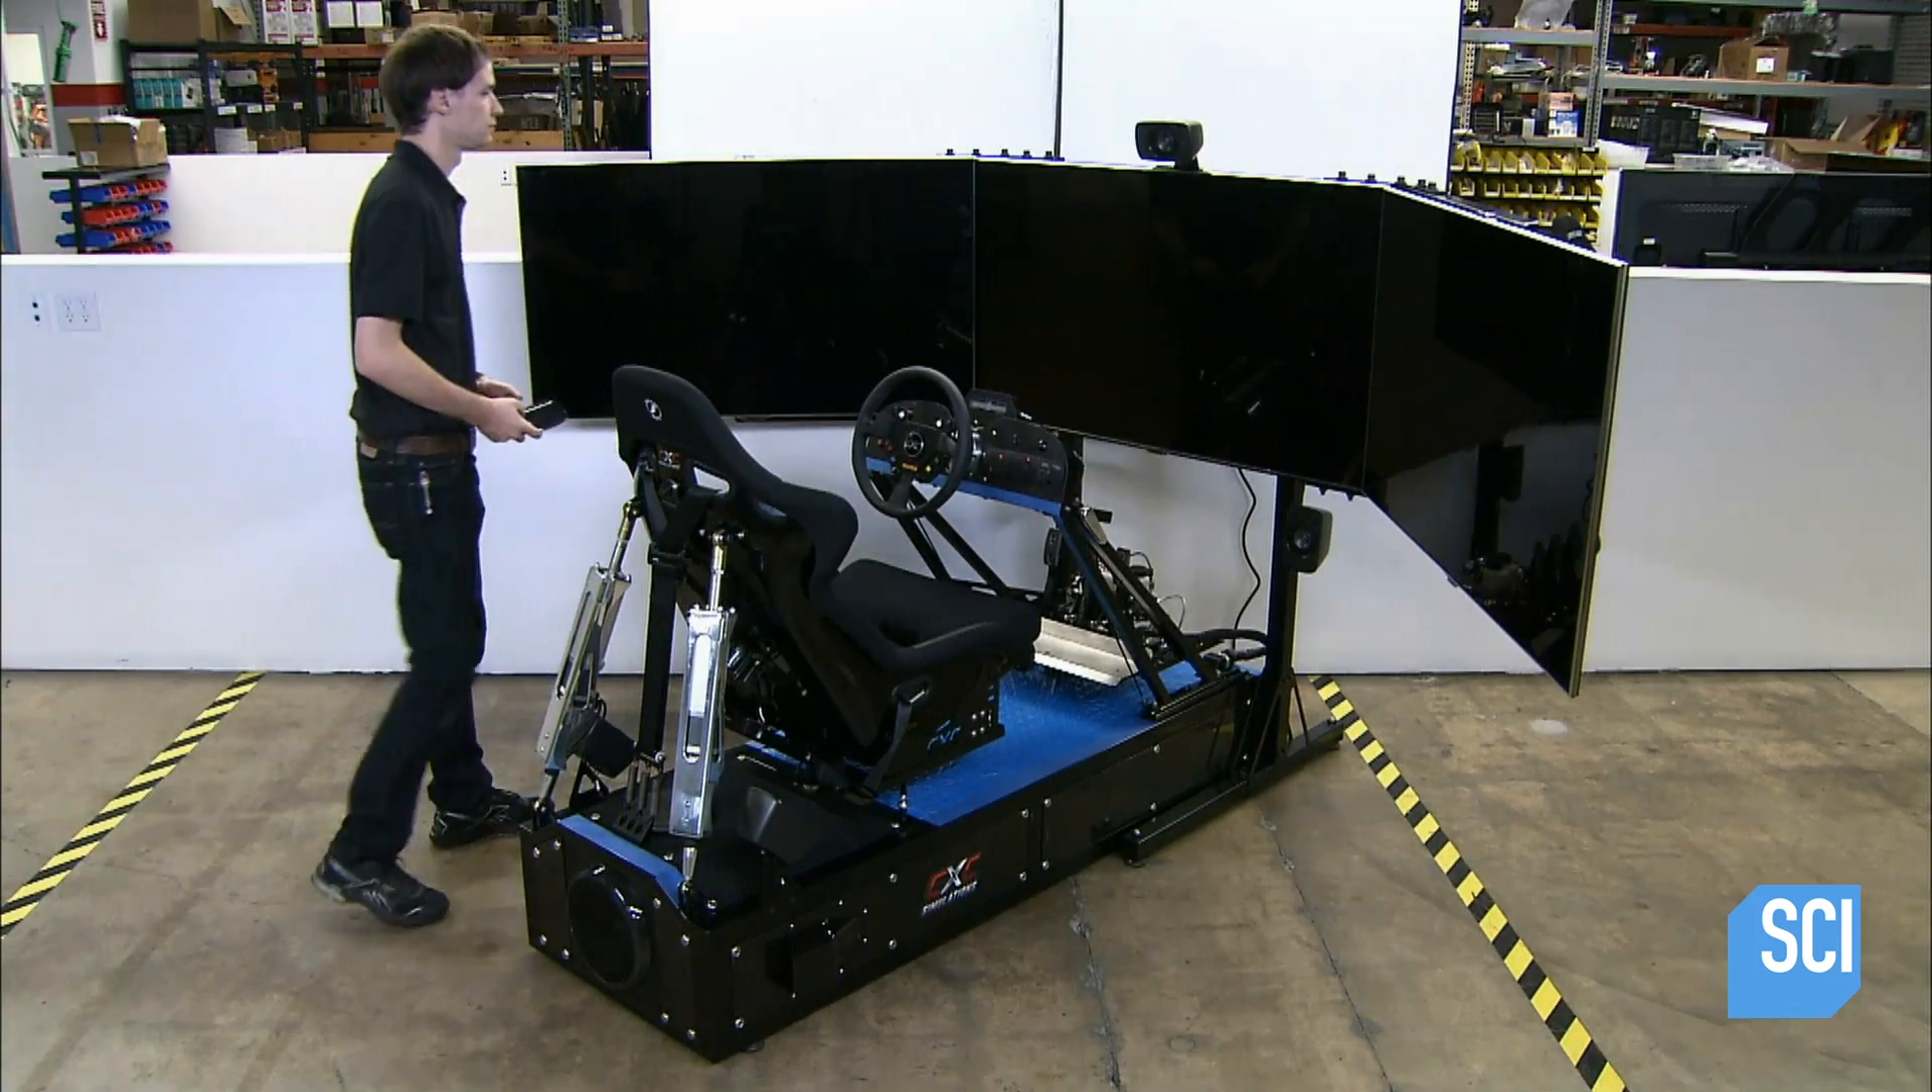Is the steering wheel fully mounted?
Yes.